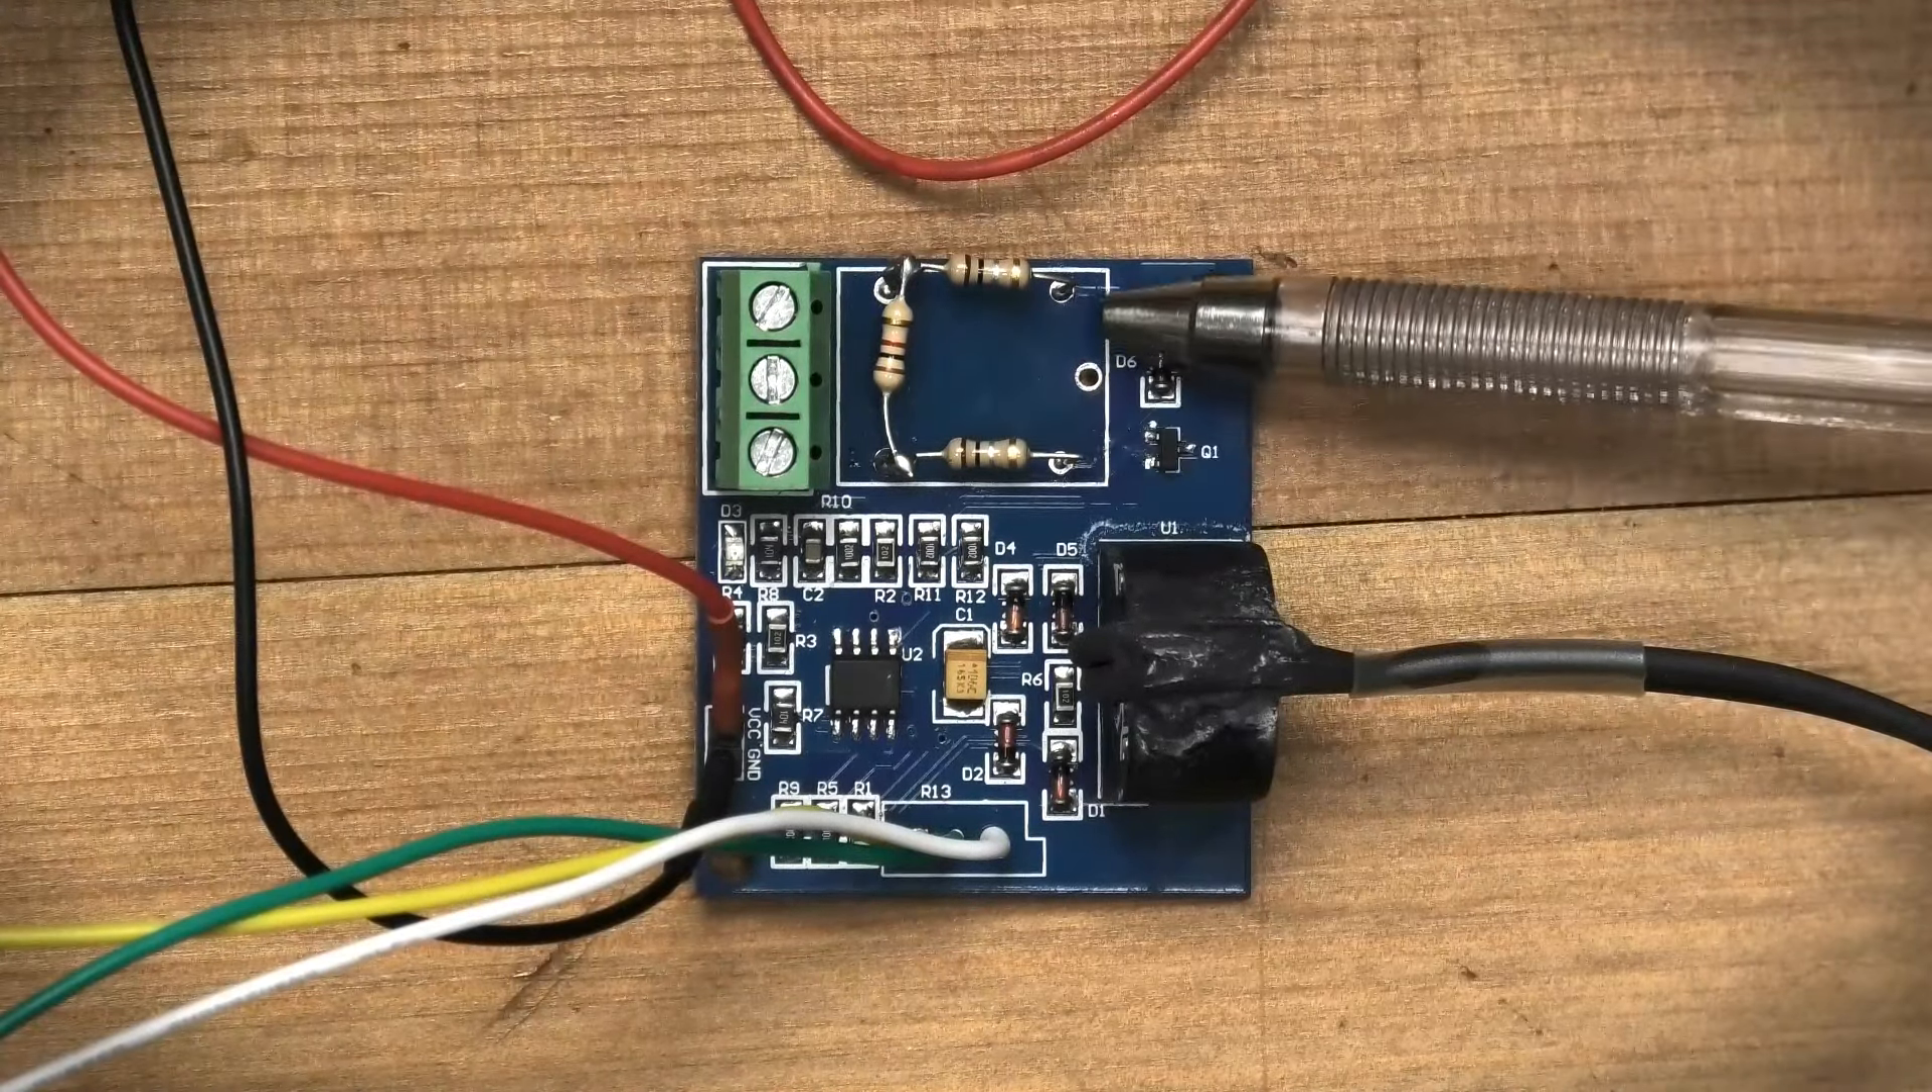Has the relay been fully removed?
Yes.